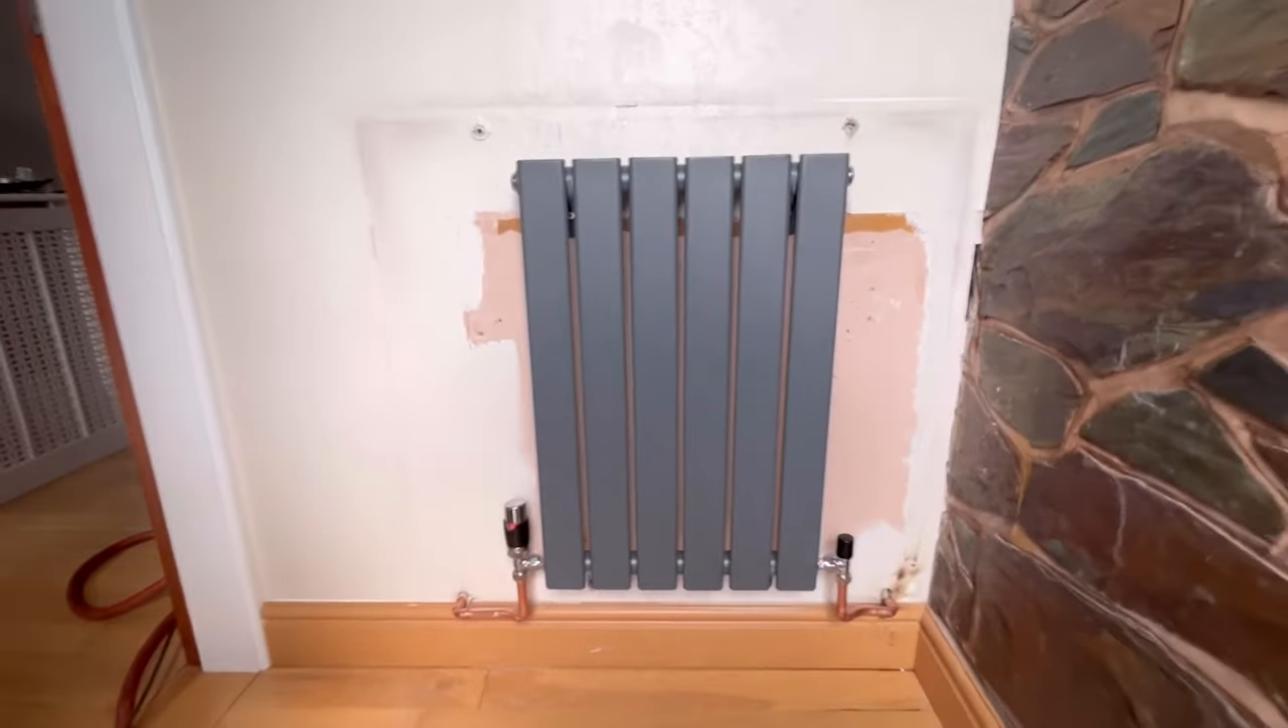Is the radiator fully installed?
Yes.